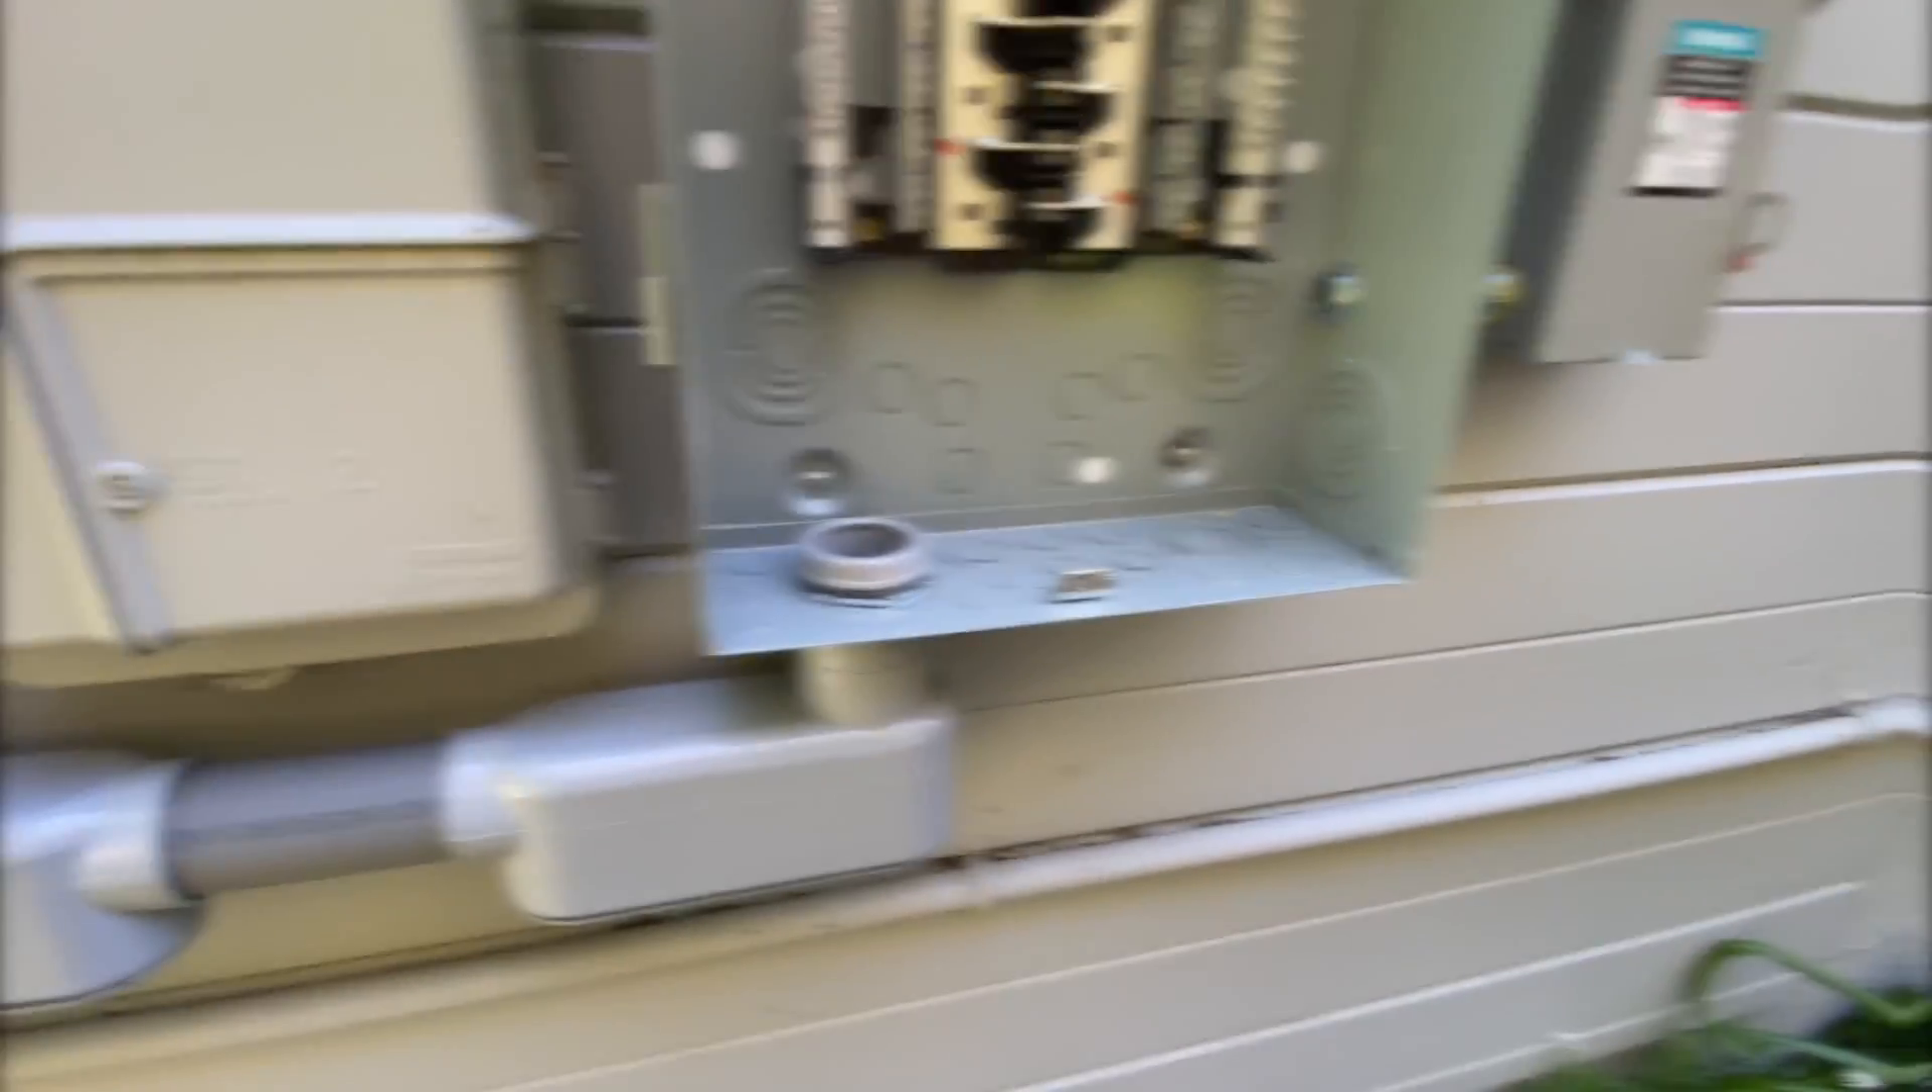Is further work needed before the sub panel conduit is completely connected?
No.